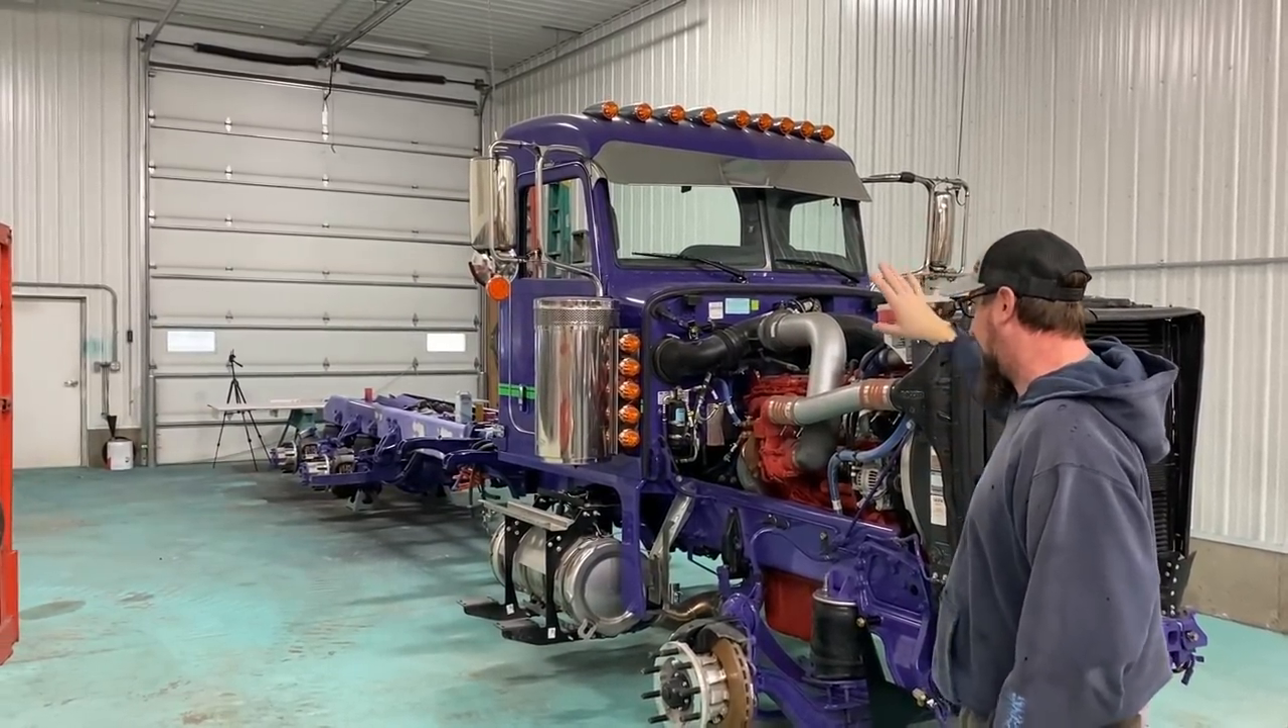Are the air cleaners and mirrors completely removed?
No.